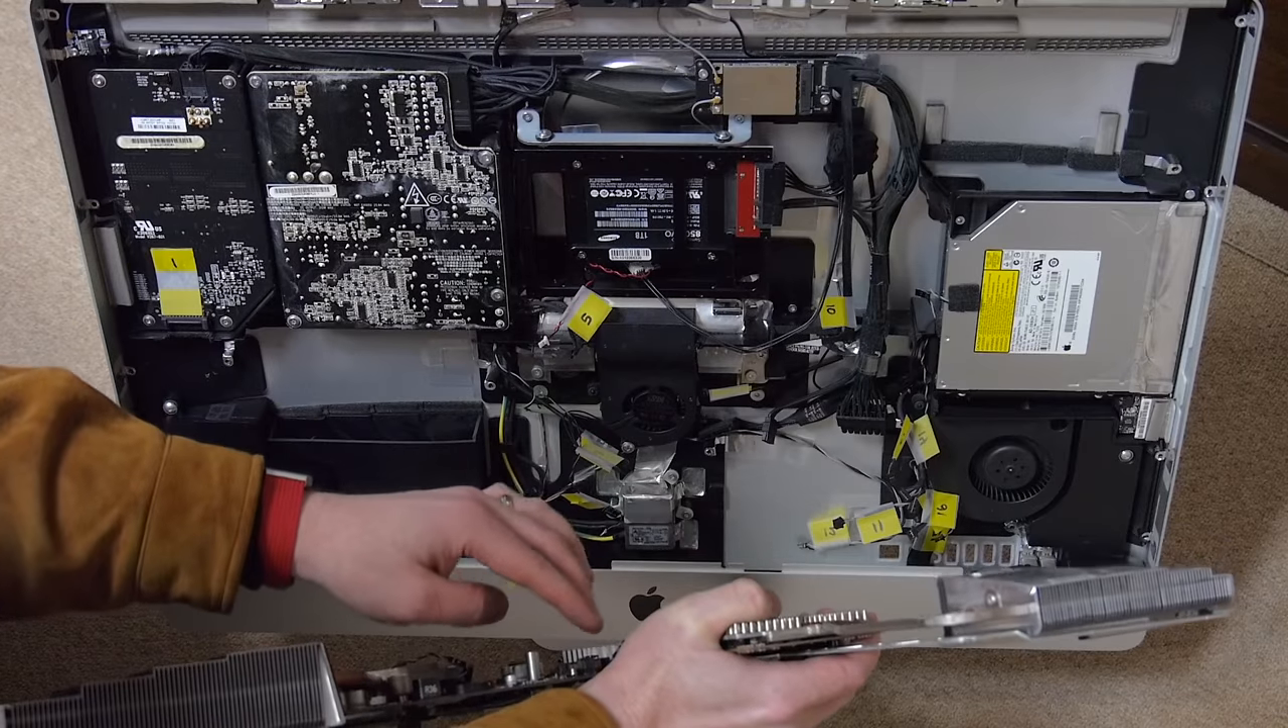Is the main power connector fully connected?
No.